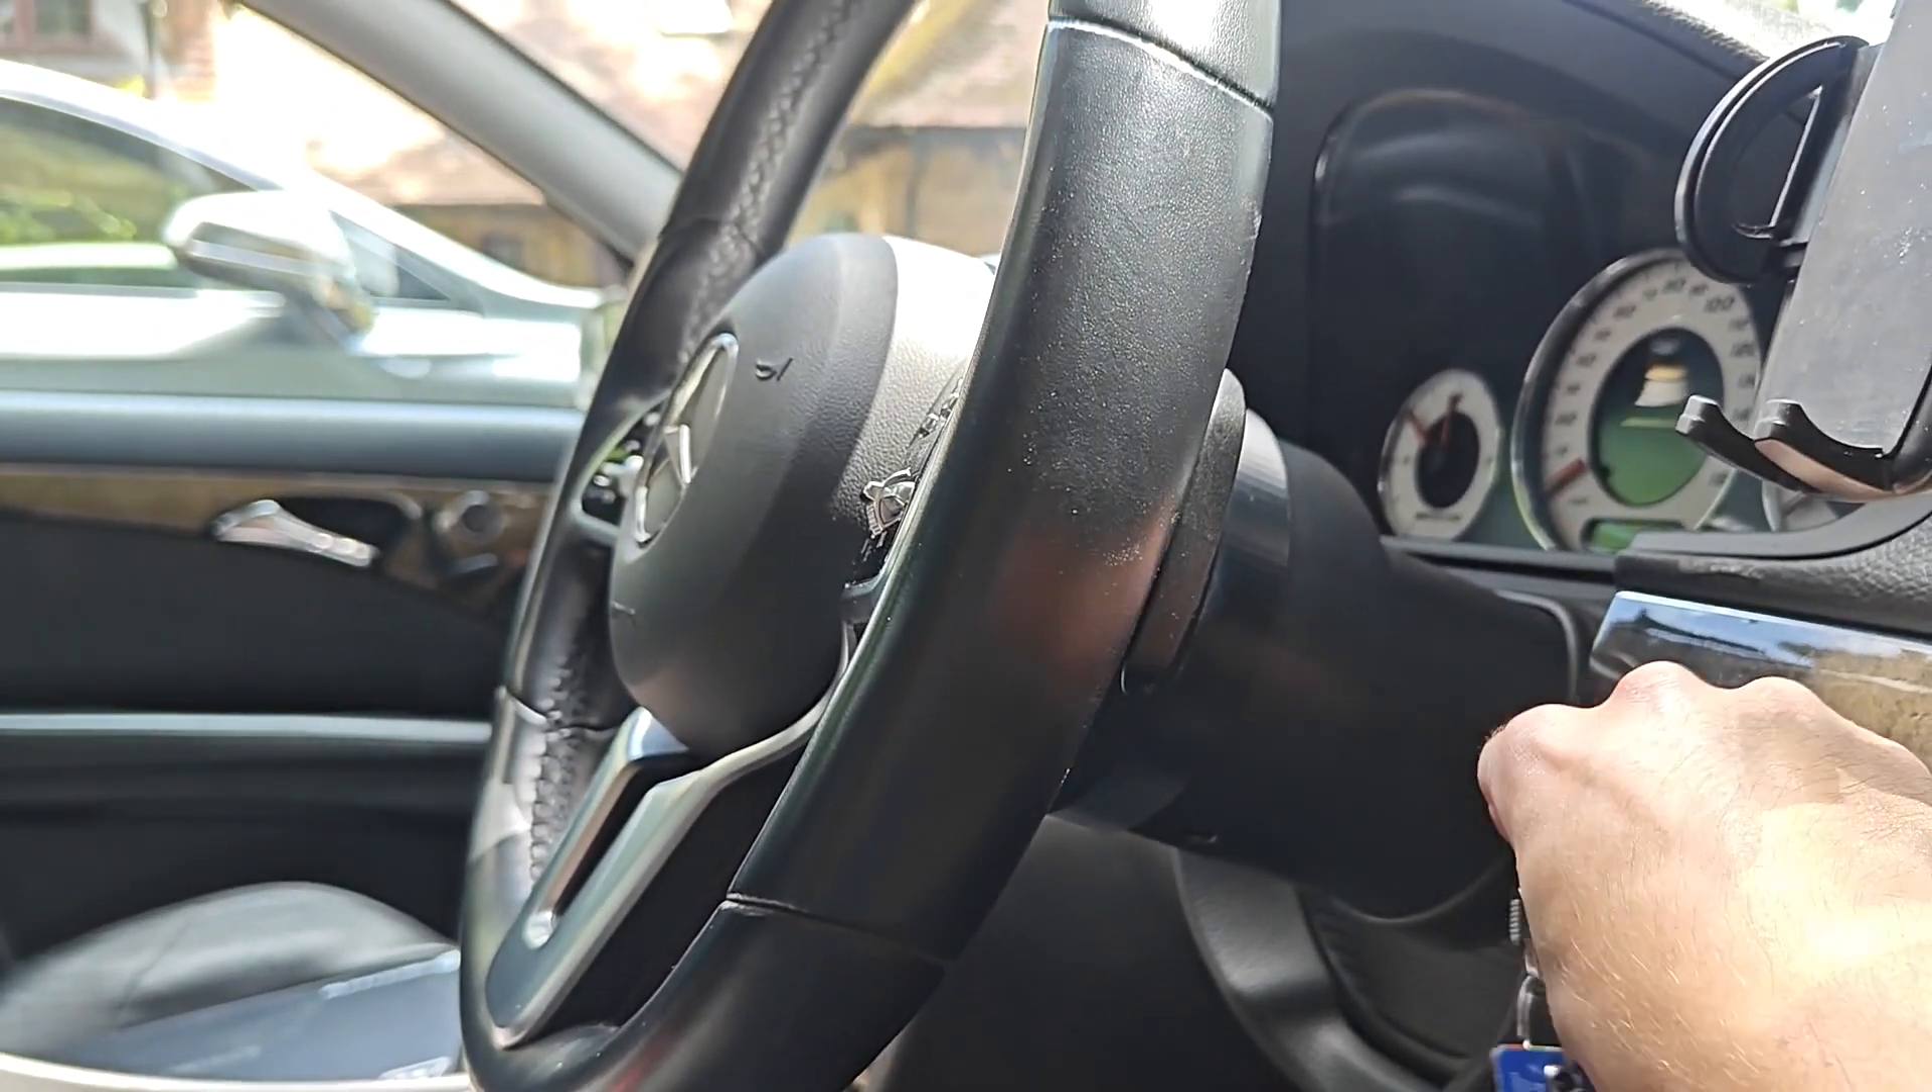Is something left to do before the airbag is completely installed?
No.